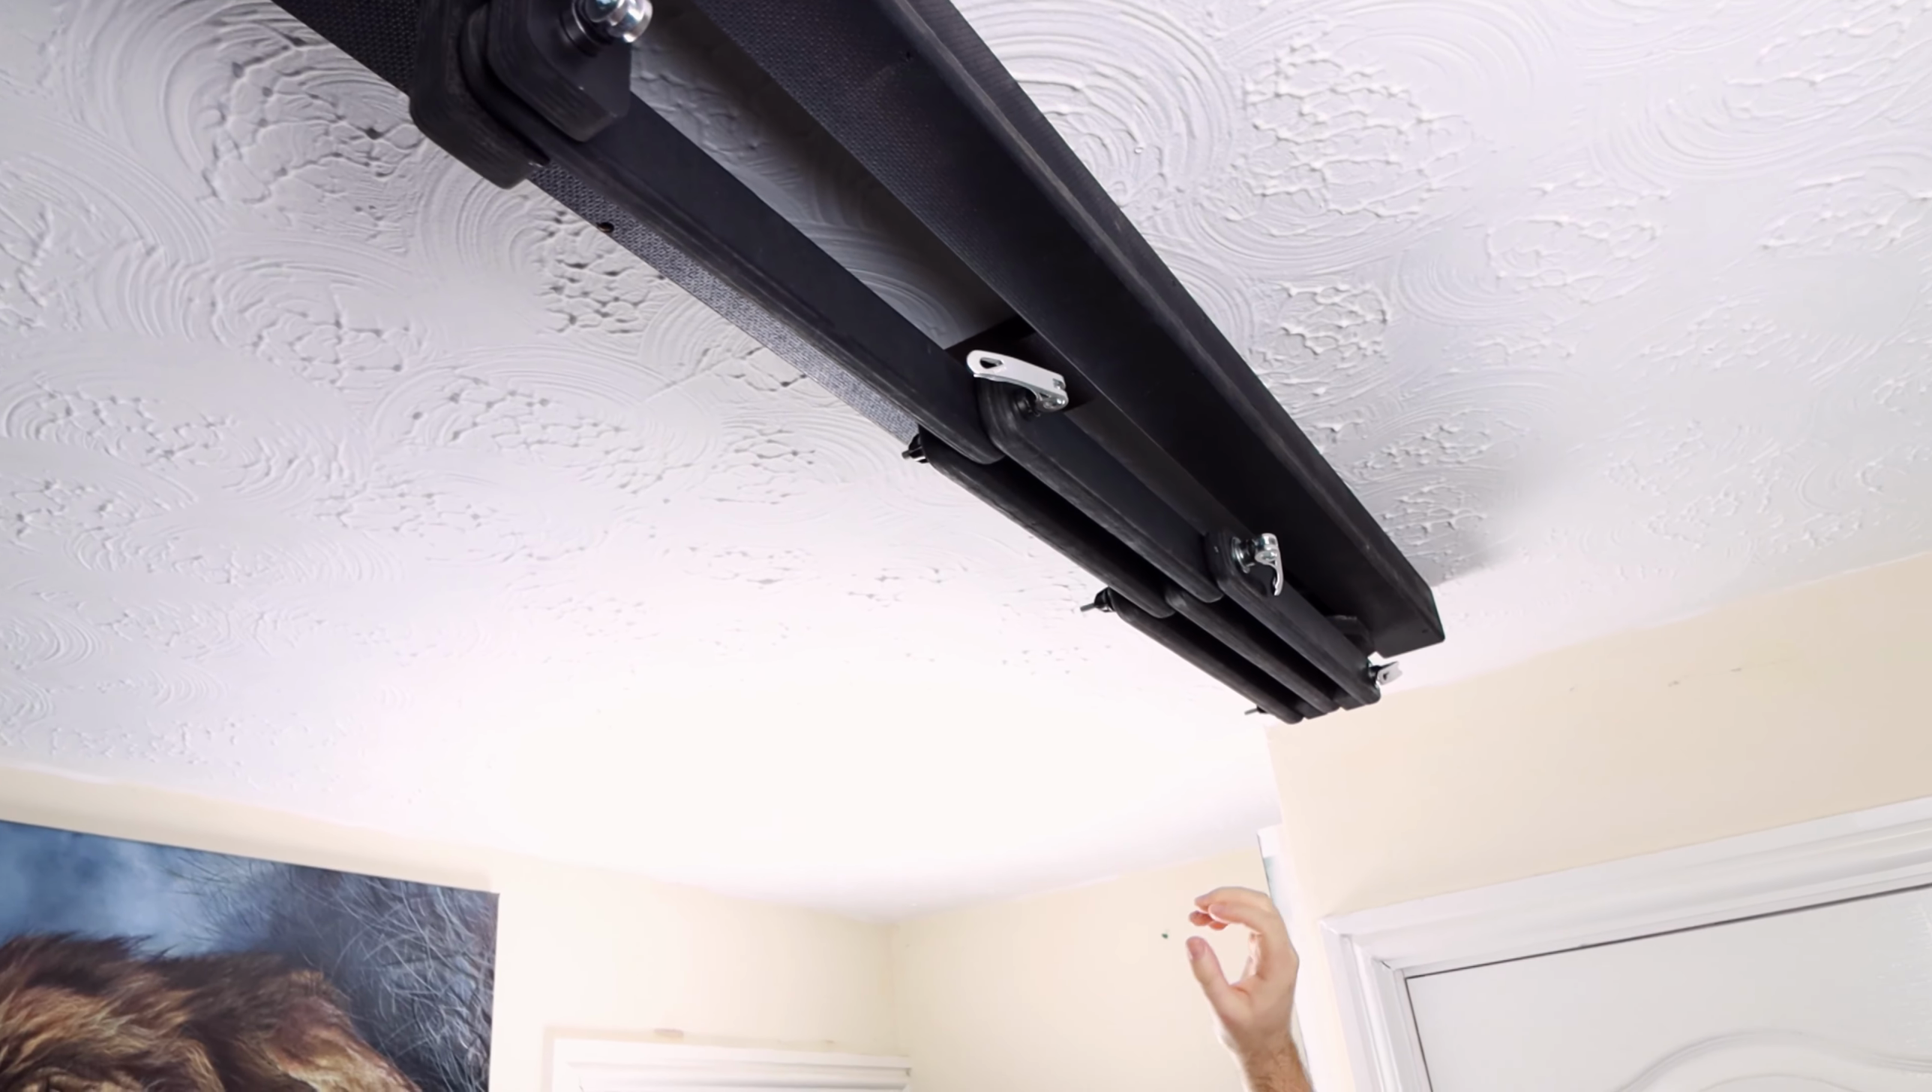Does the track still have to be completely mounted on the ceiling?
No.